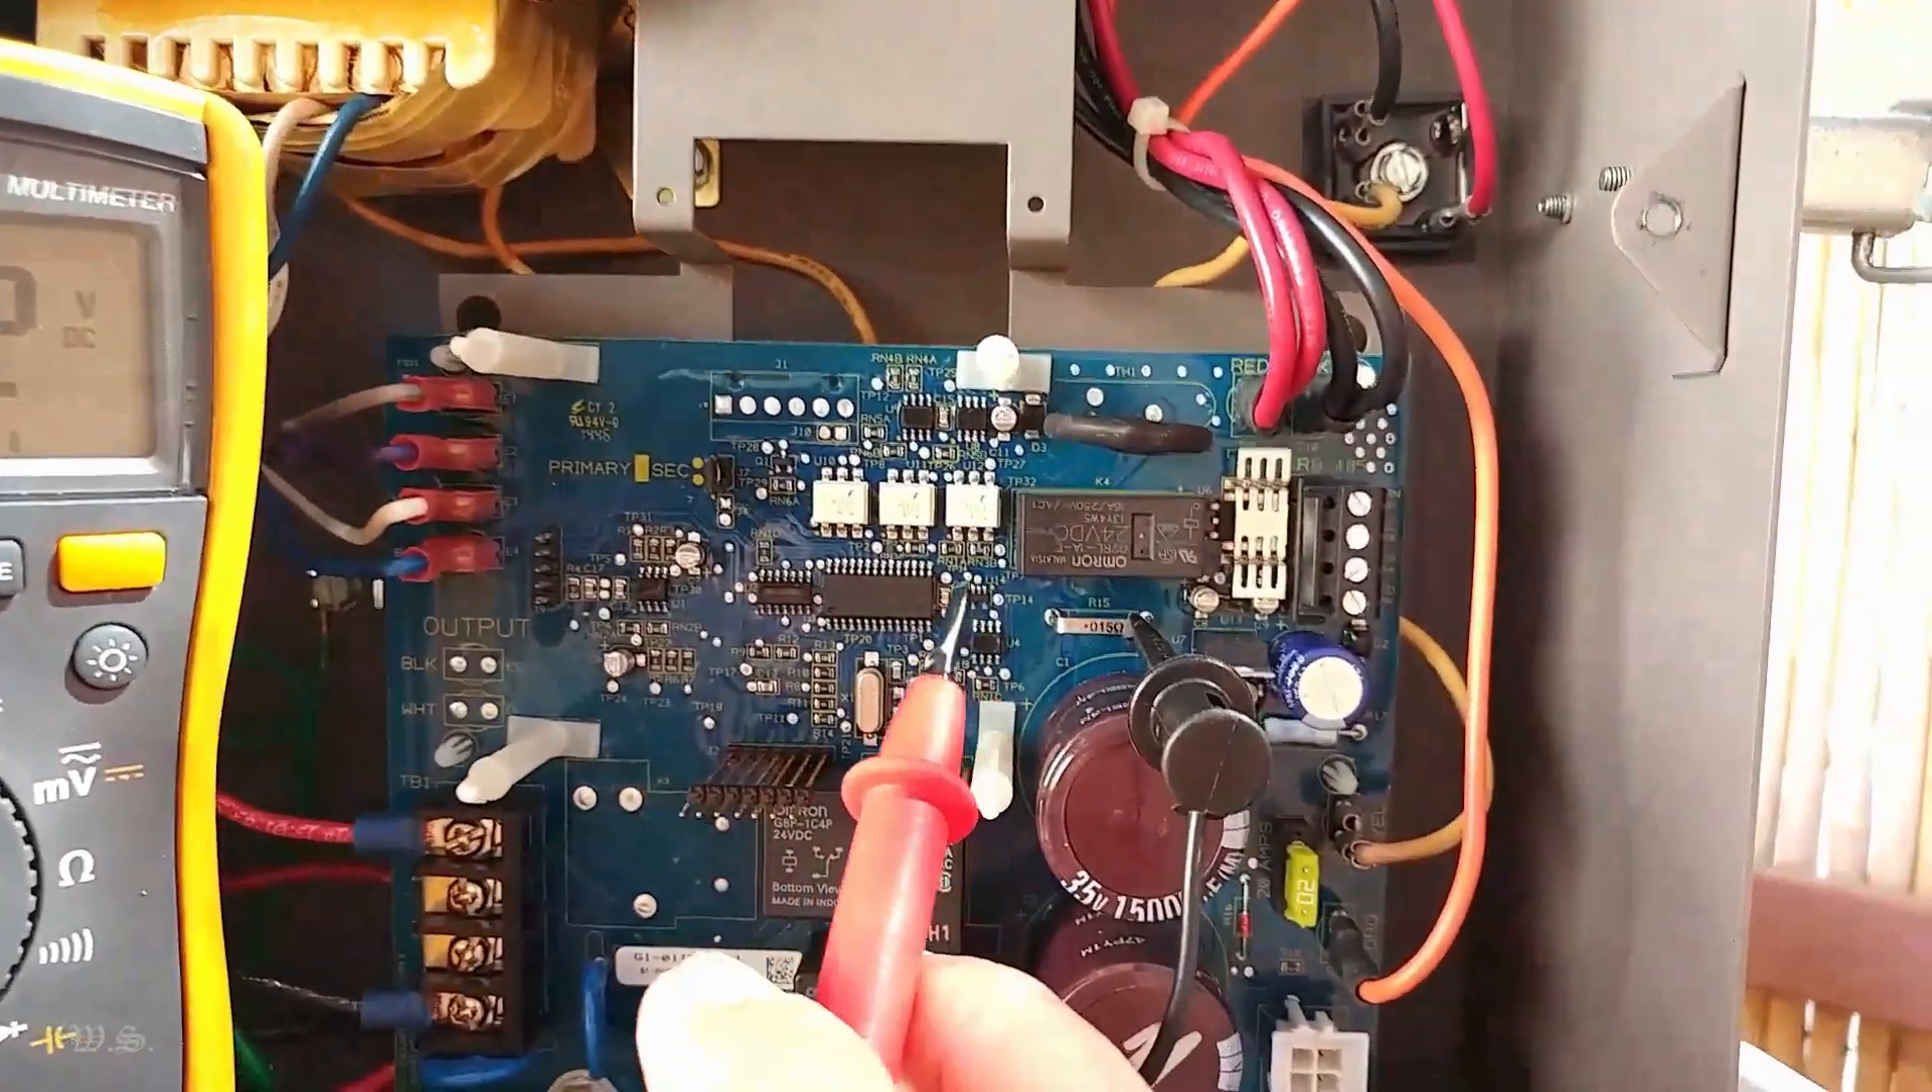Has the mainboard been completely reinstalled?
Yes.